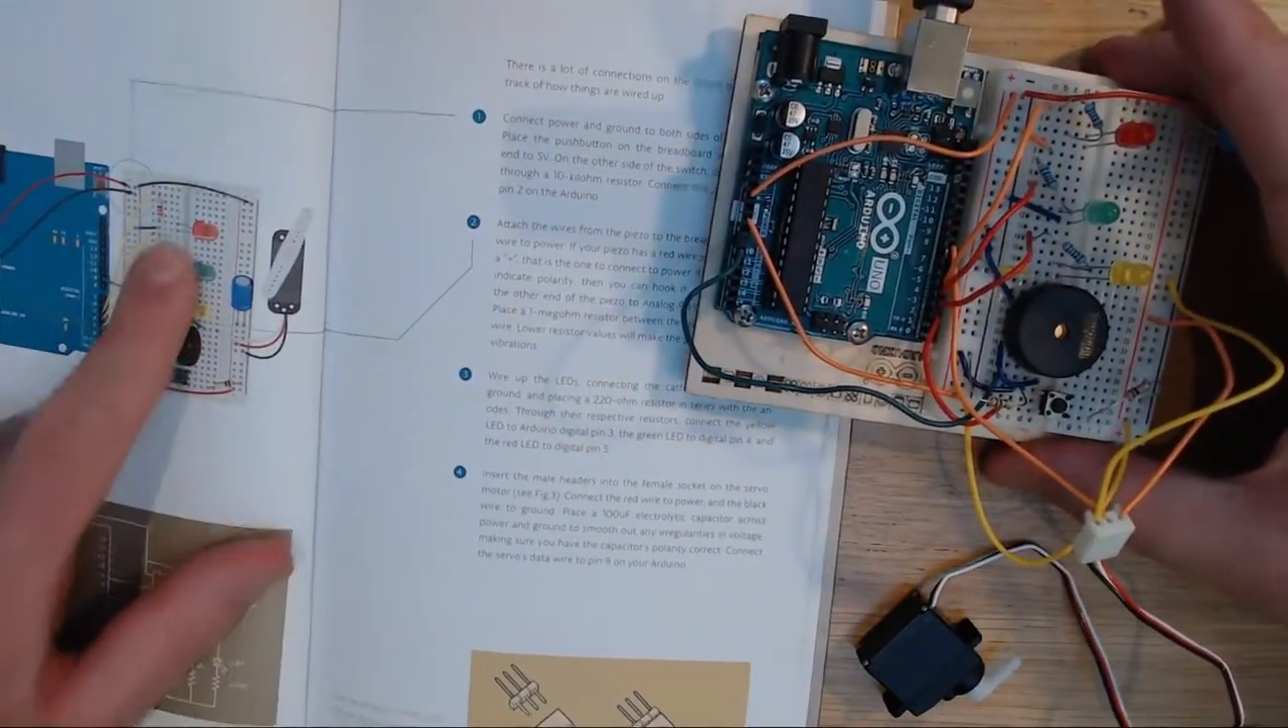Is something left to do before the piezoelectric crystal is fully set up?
No.